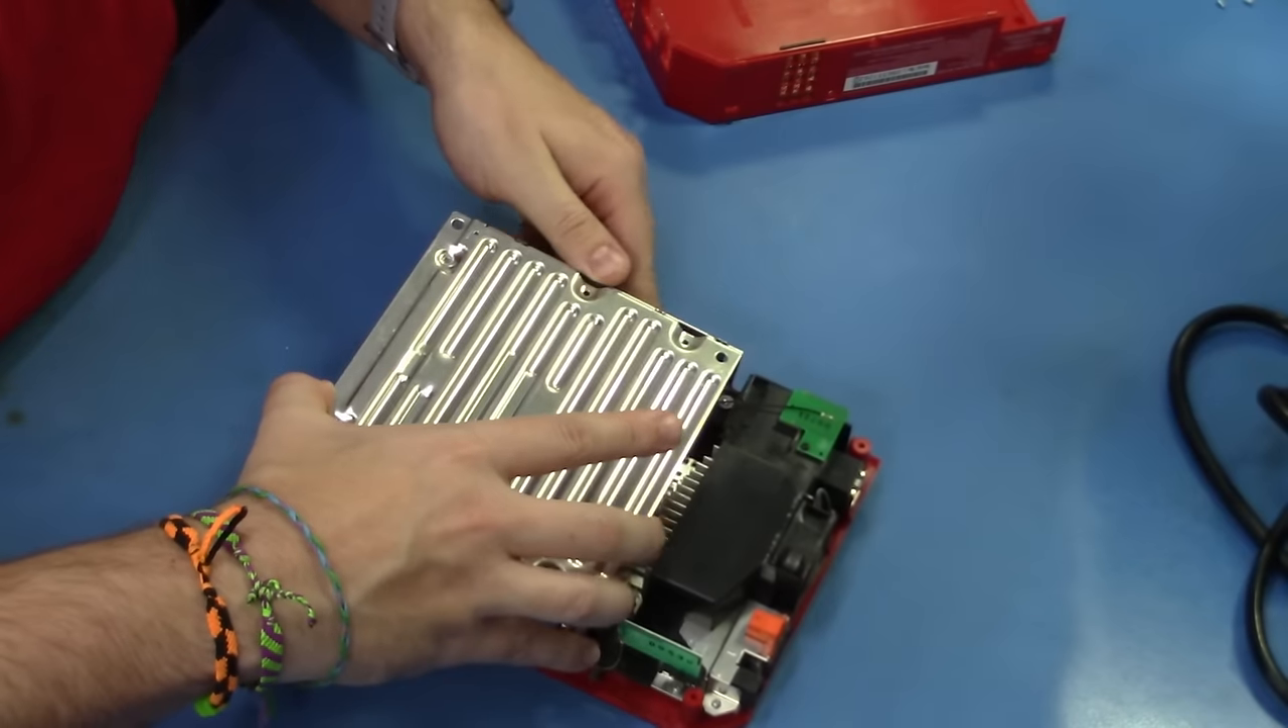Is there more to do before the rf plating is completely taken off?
Yes.